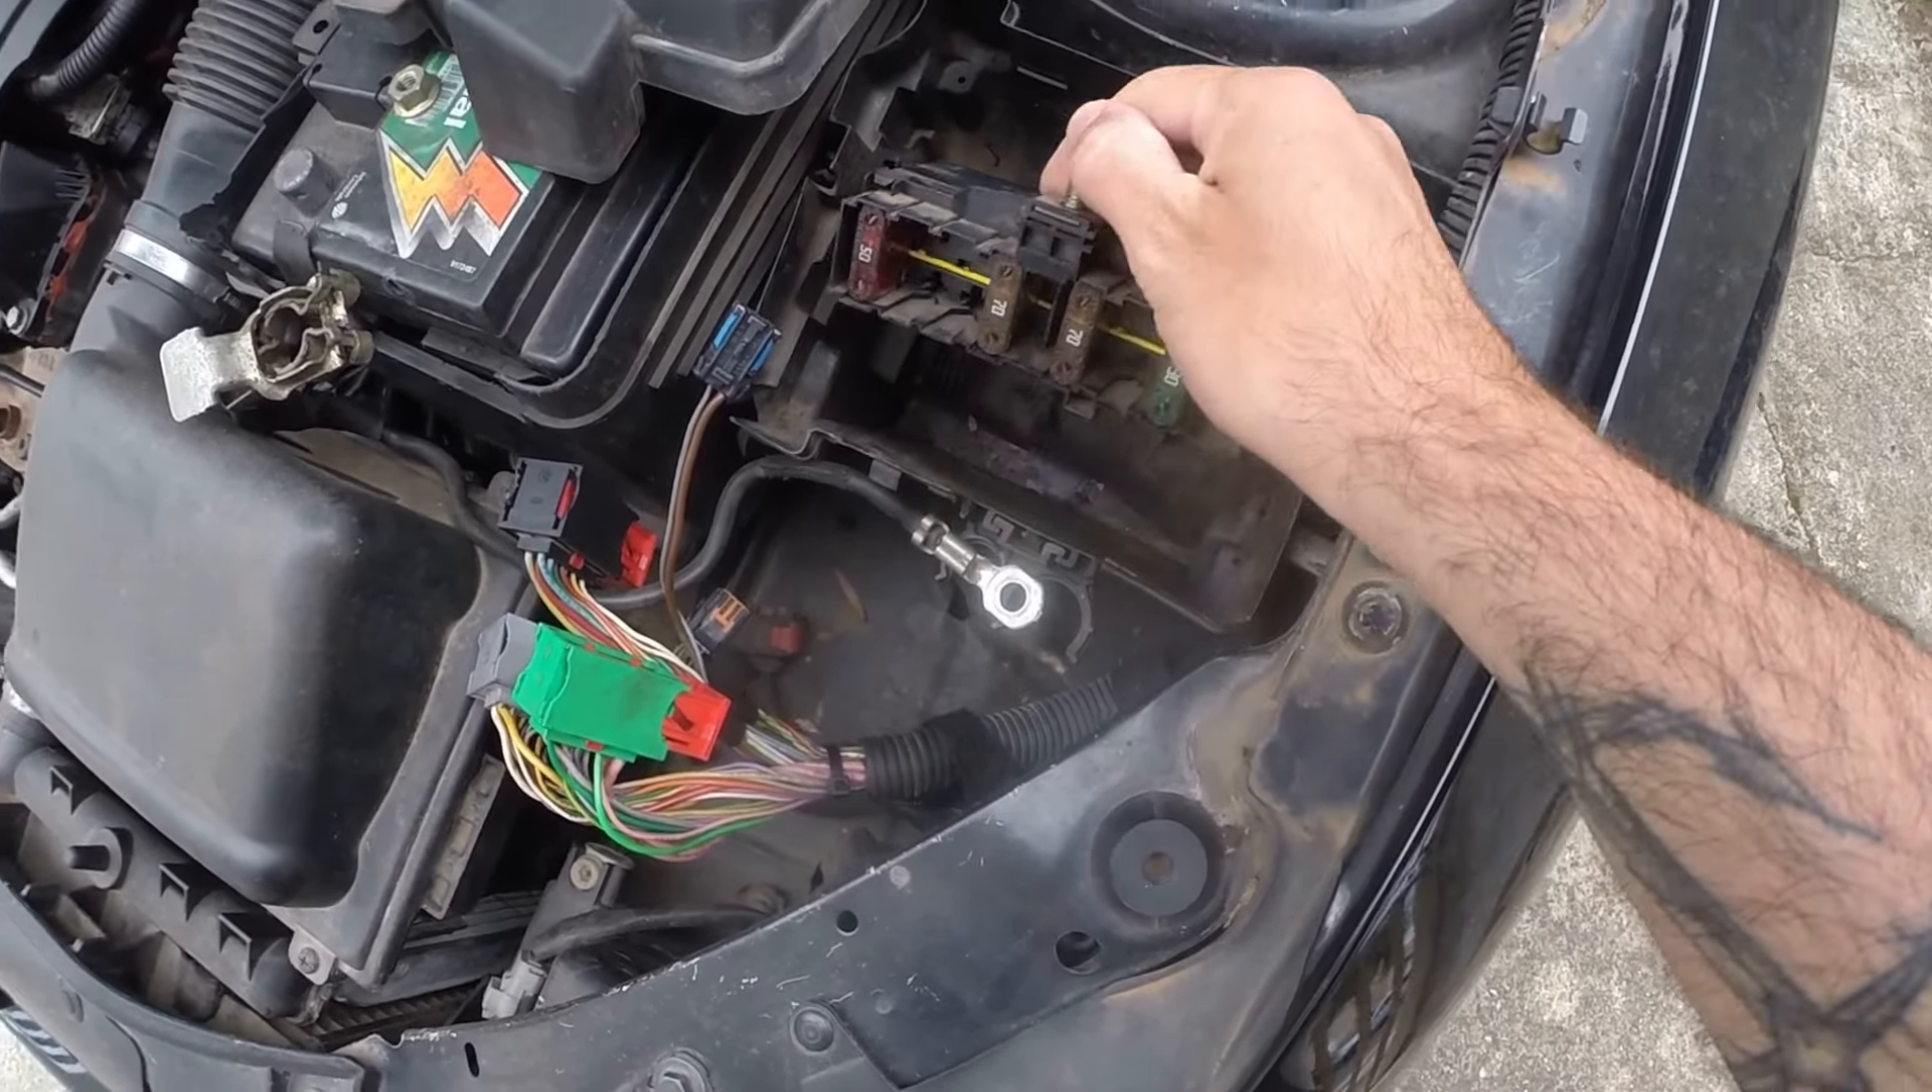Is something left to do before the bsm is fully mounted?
Yes.